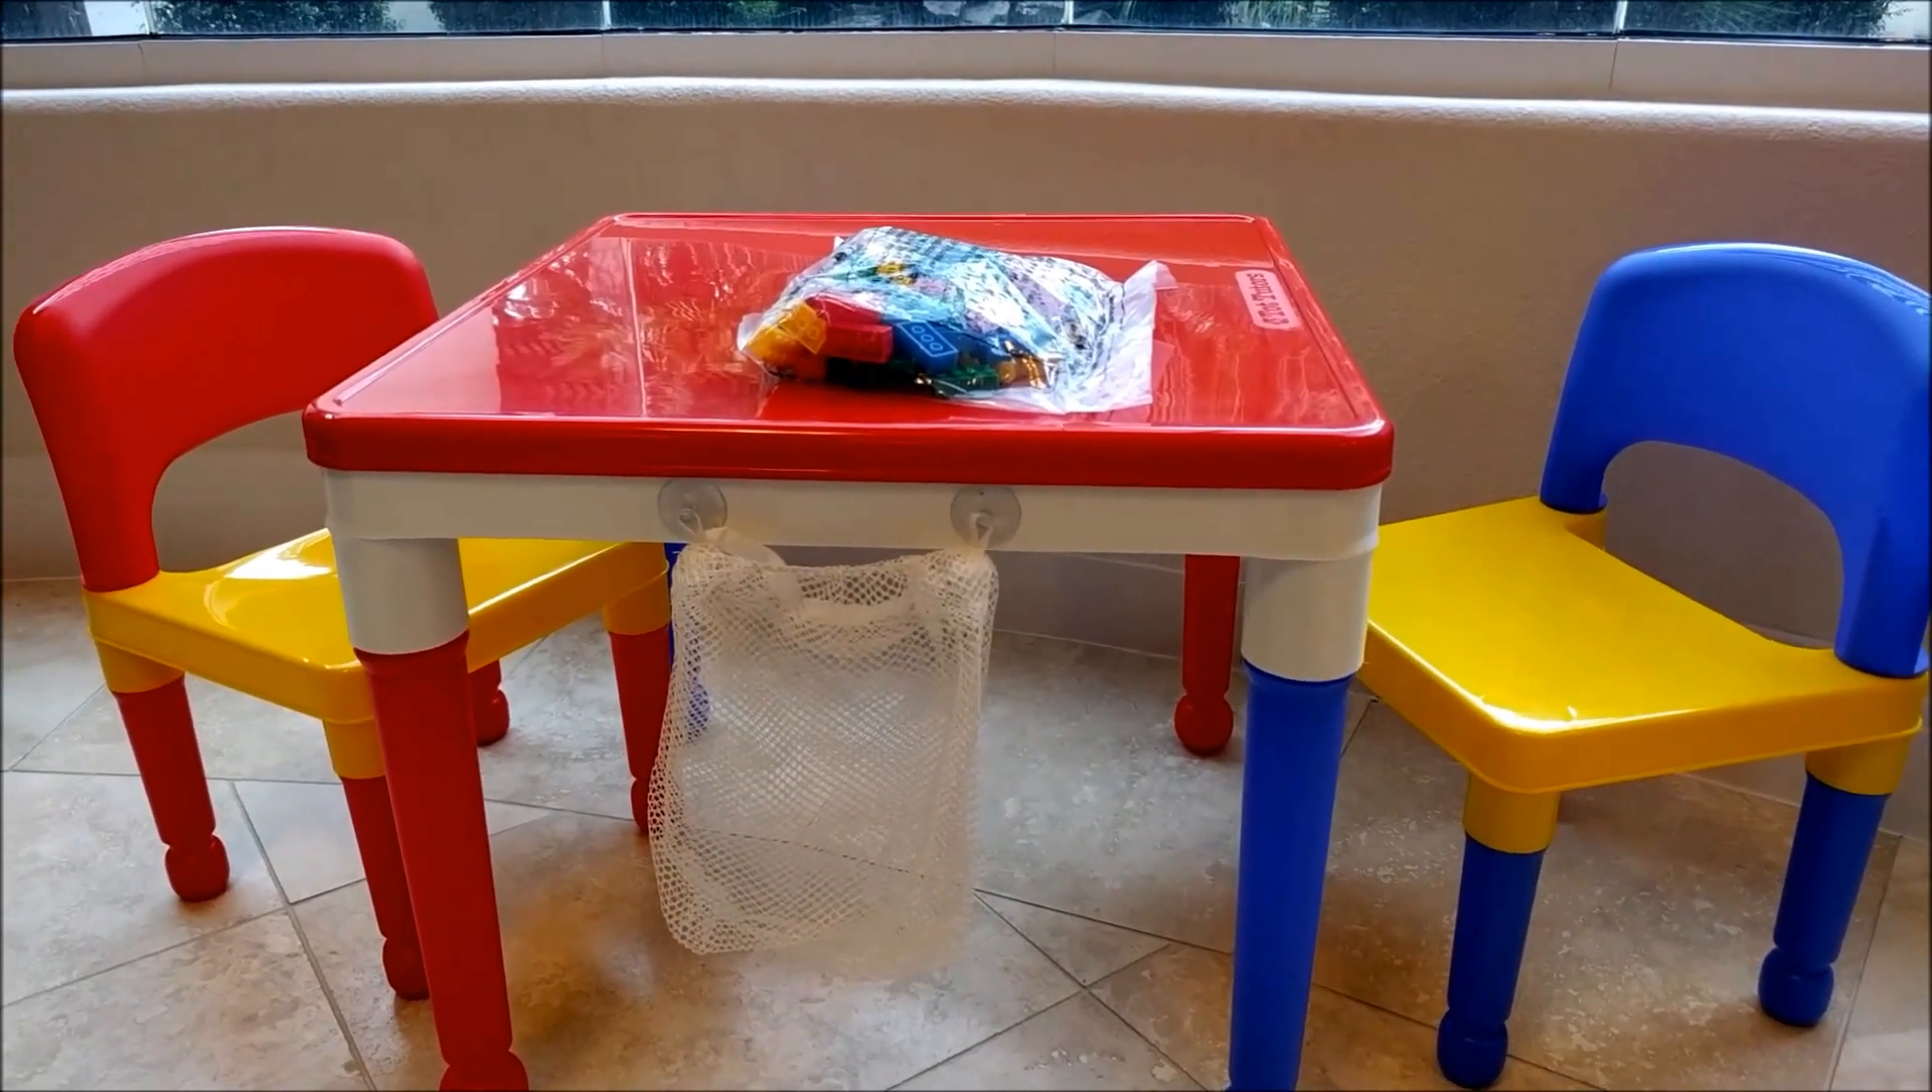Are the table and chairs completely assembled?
Yes.